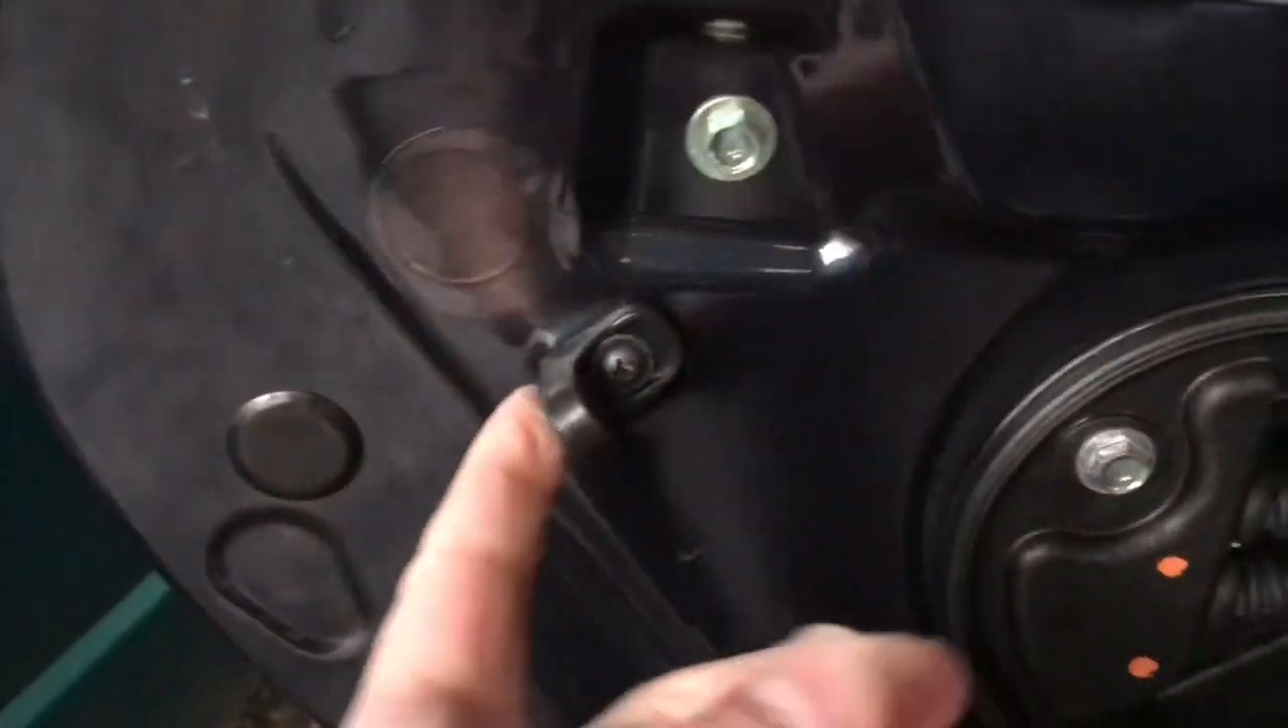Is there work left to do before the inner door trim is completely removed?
No.